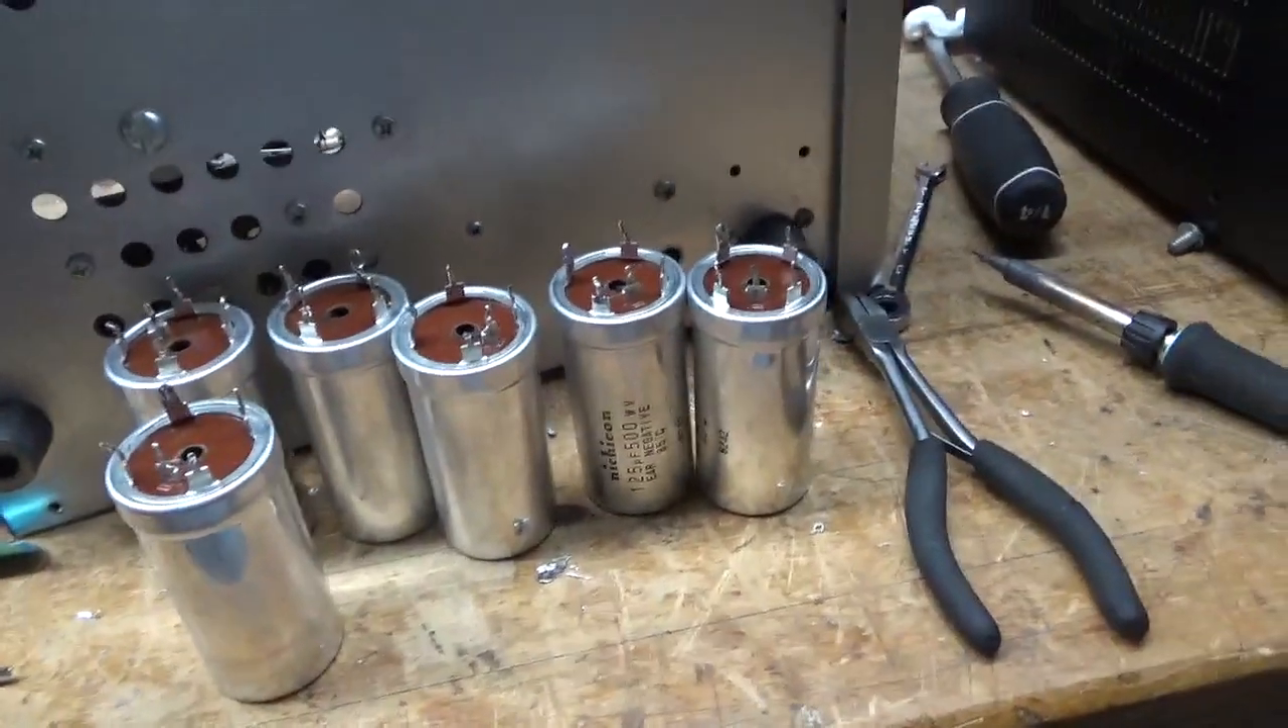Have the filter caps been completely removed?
Yes.